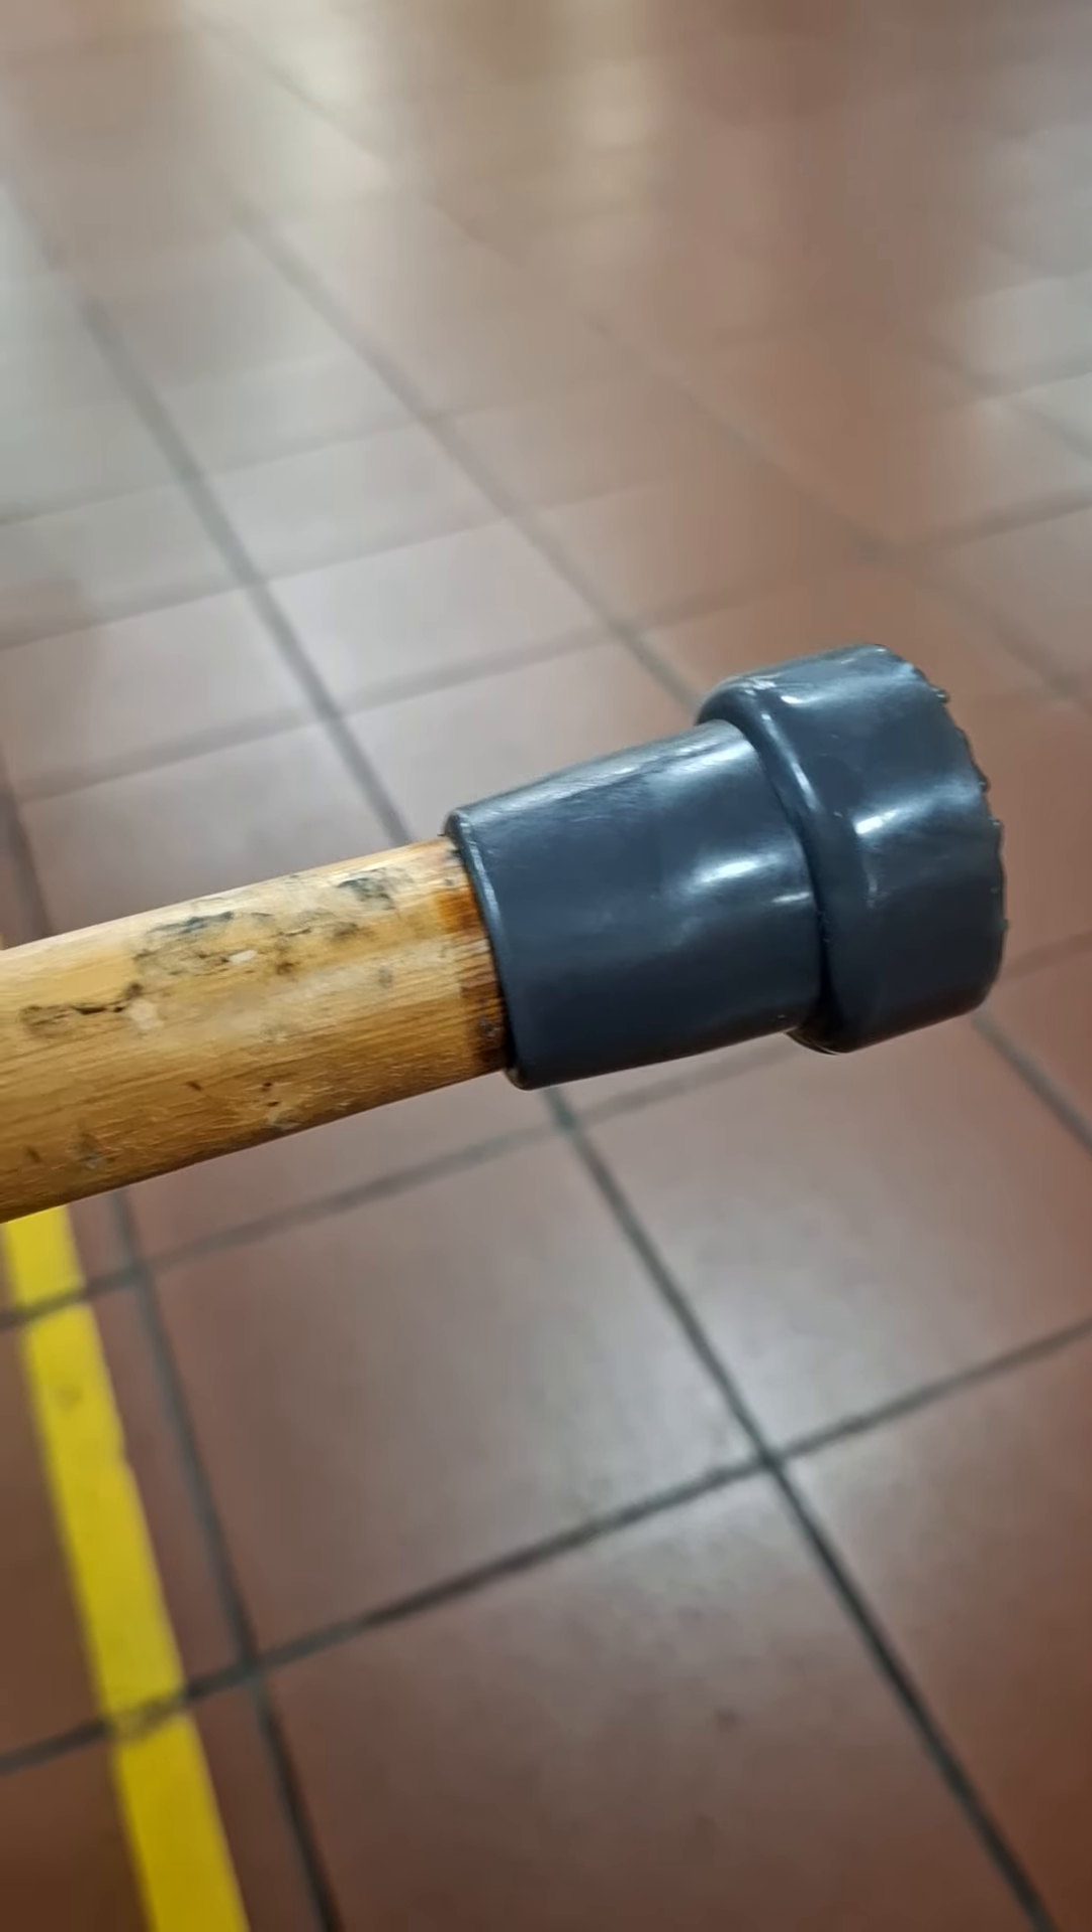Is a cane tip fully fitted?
Yes.